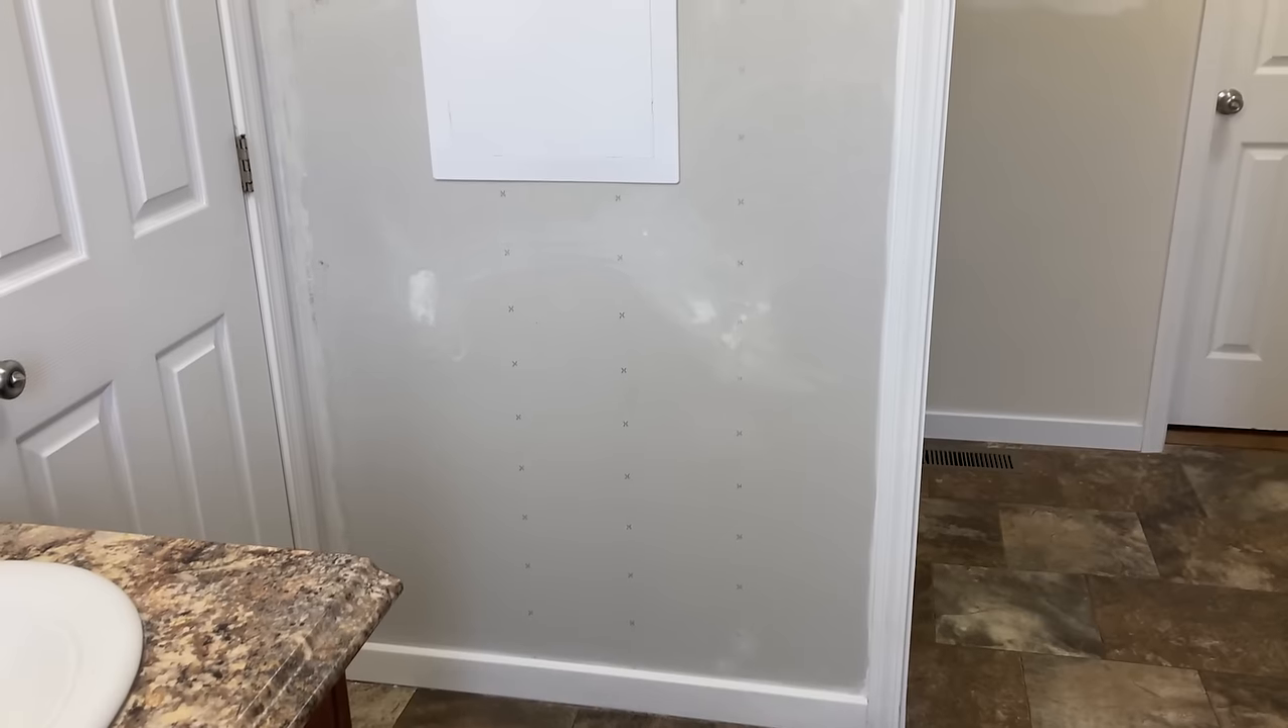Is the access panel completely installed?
Yes.